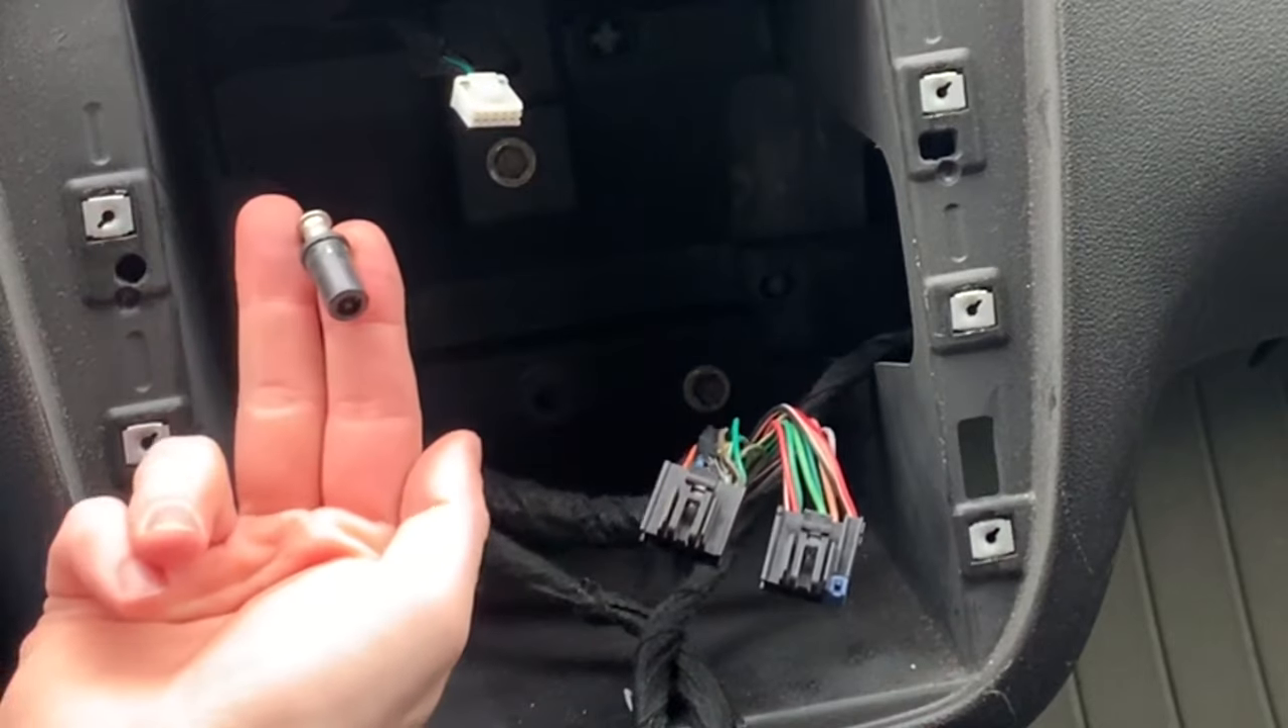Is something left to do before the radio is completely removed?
No.